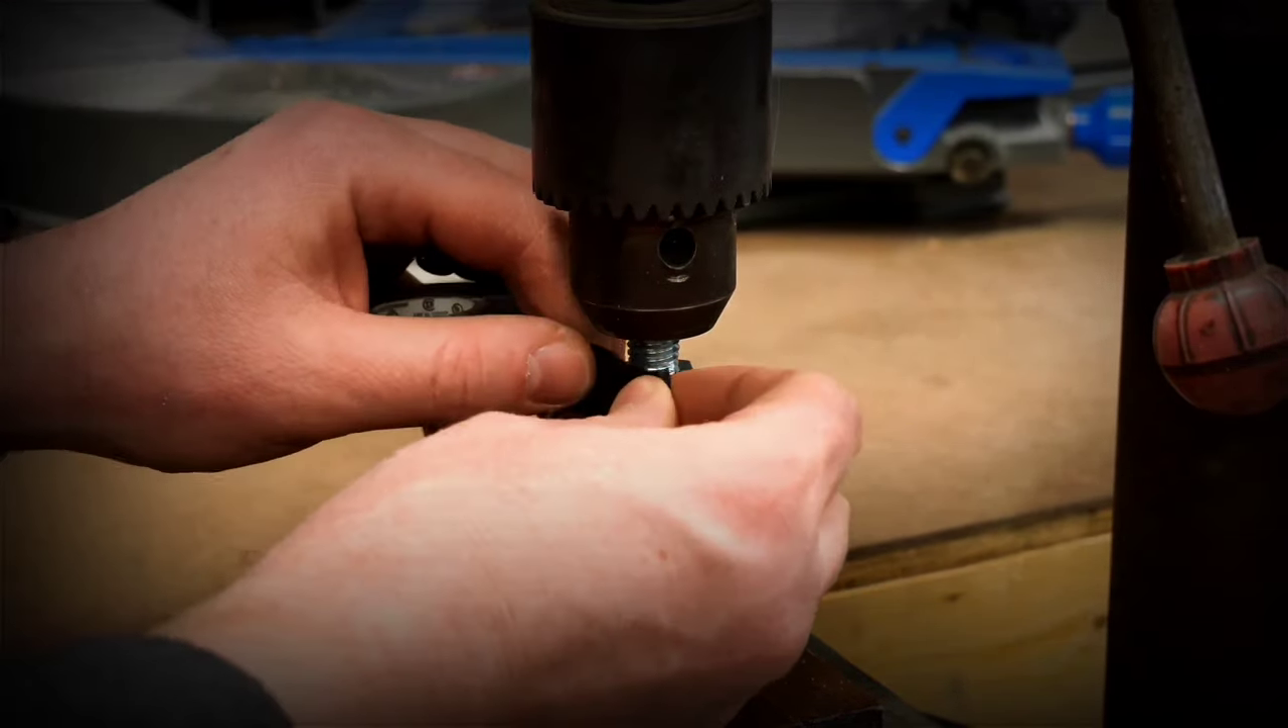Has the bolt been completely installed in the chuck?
Yes.